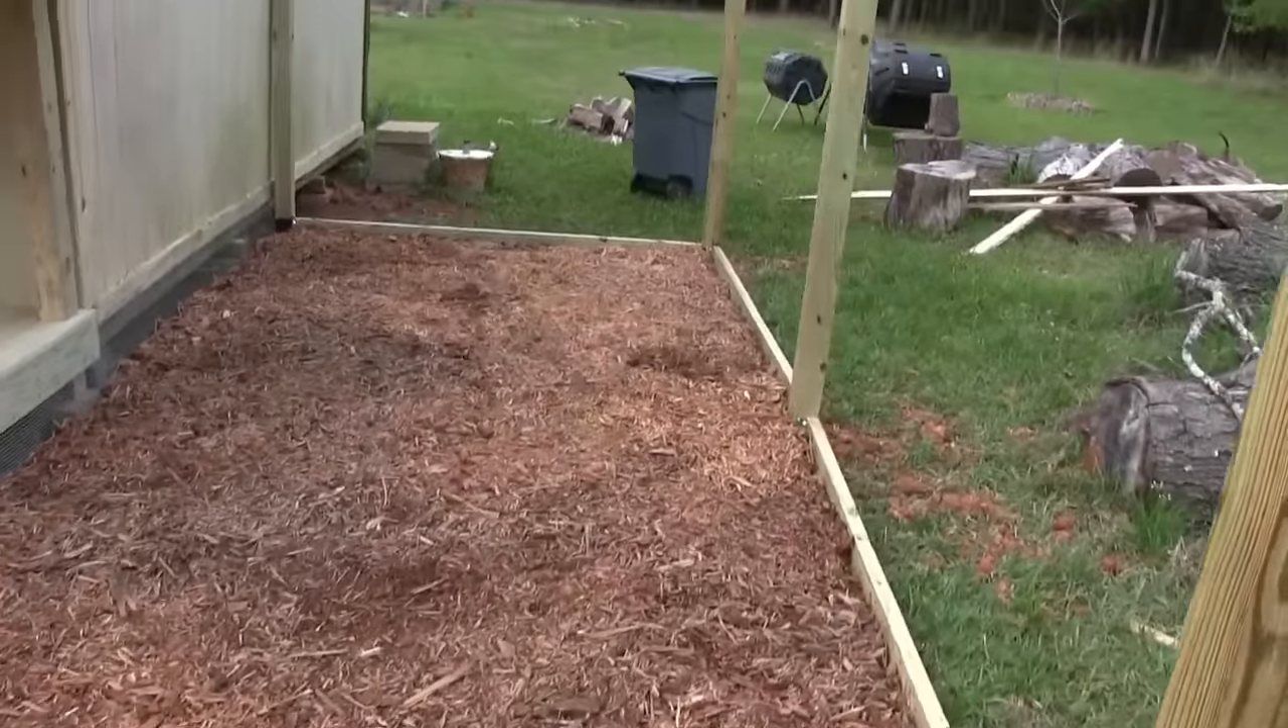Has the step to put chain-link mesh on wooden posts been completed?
No.